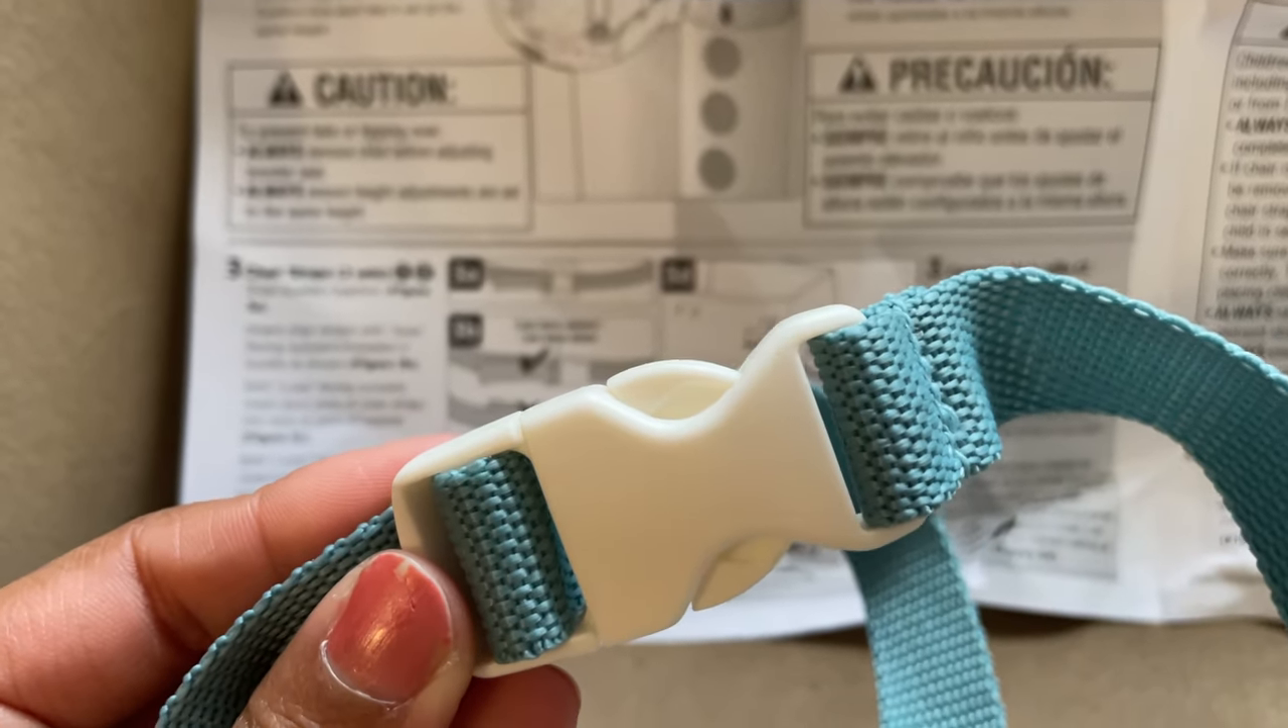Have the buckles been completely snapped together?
Yes.